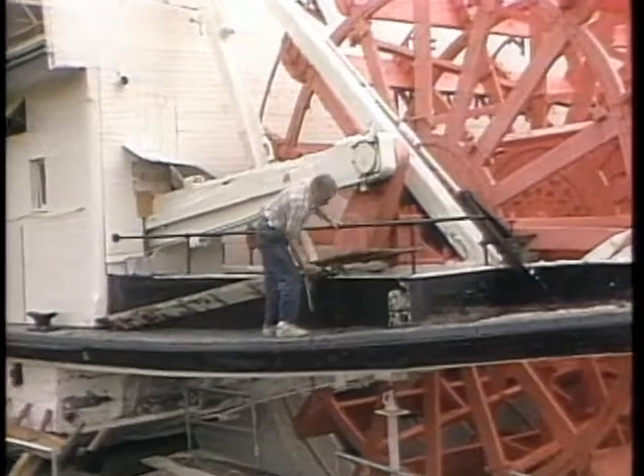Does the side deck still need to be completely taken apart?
Yes.